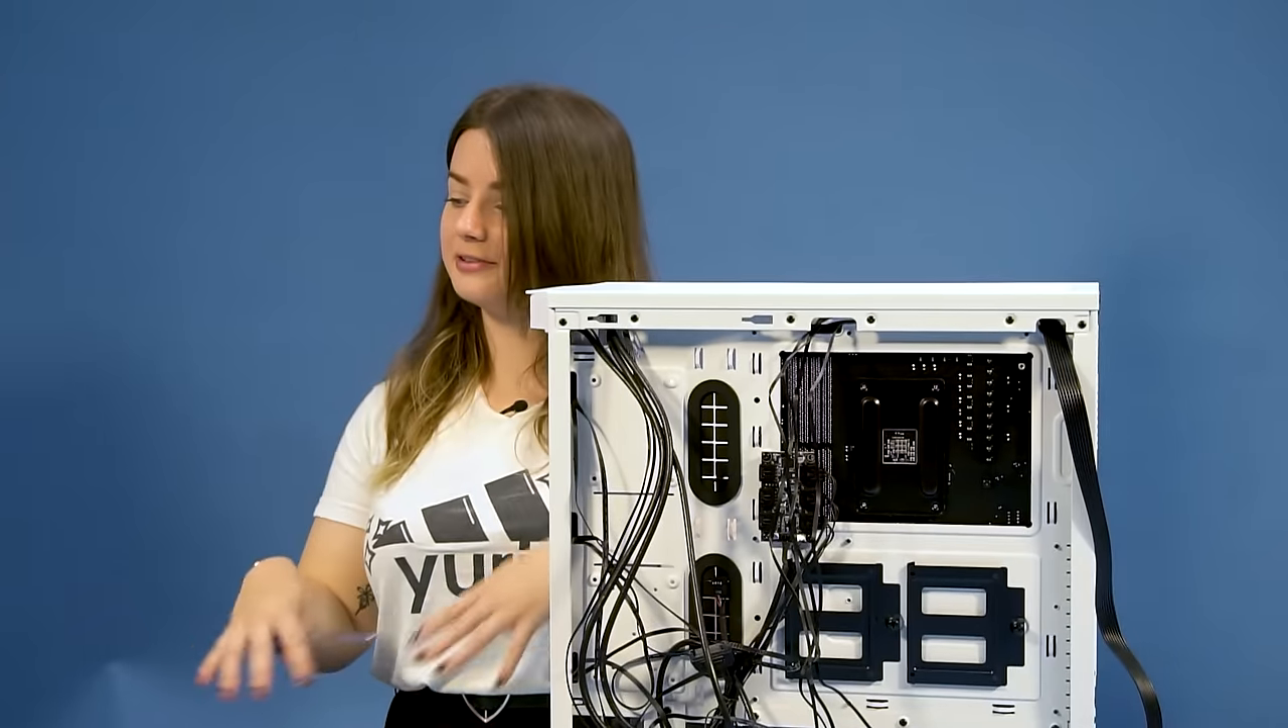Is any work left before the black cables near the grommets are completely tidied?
Yes.